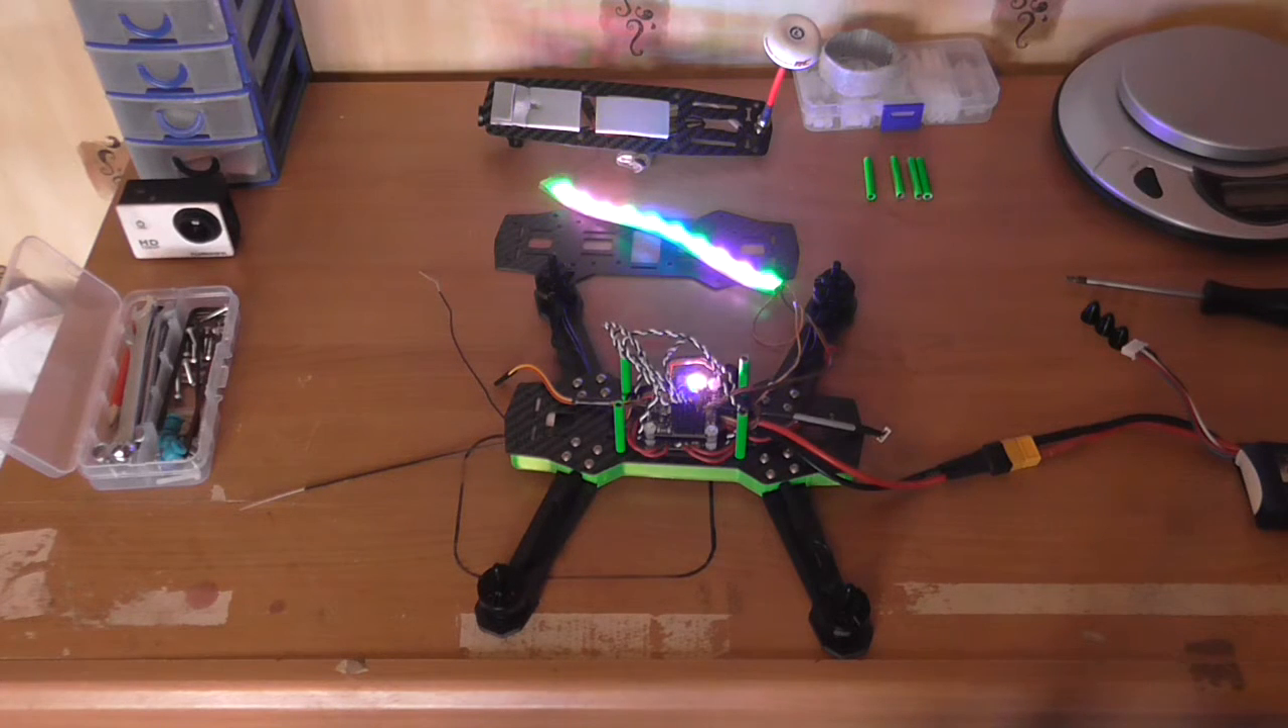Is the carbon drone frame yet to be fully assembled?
Yes.